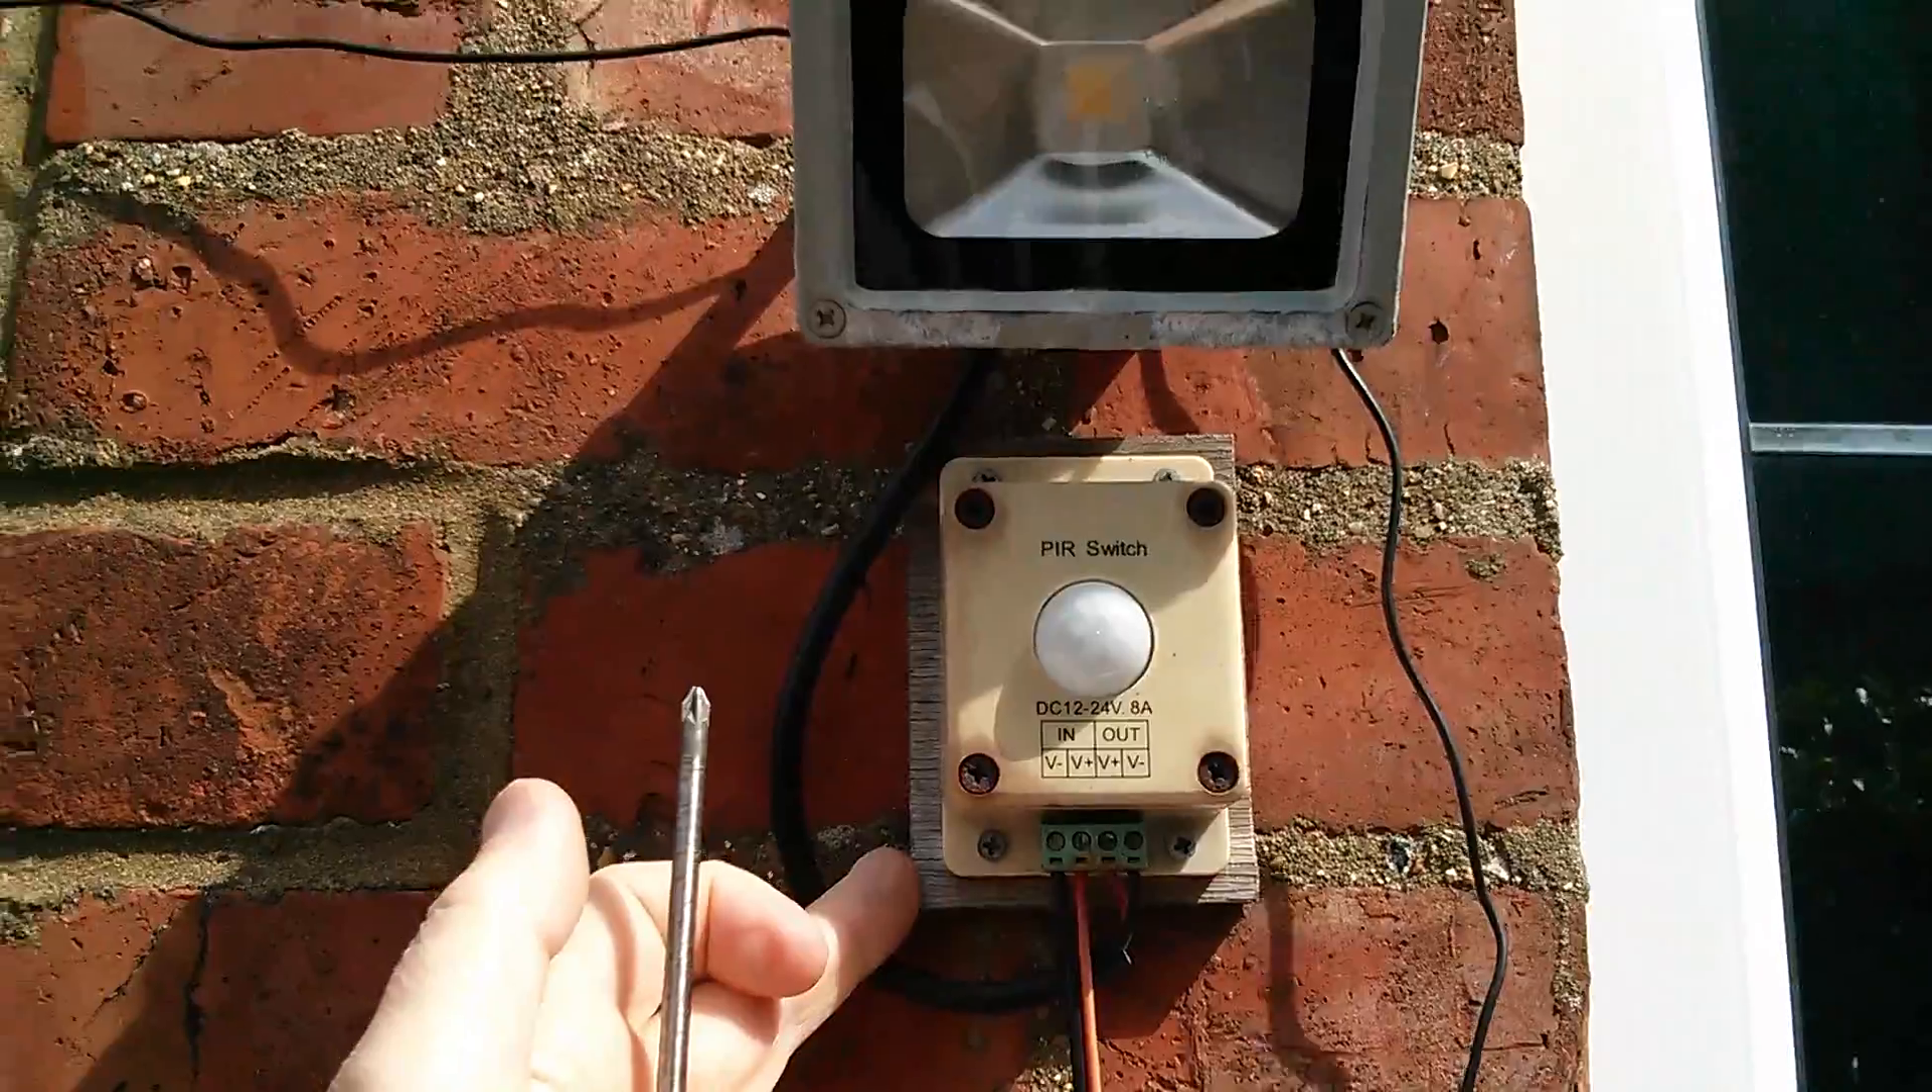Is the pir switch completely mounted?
Yes.